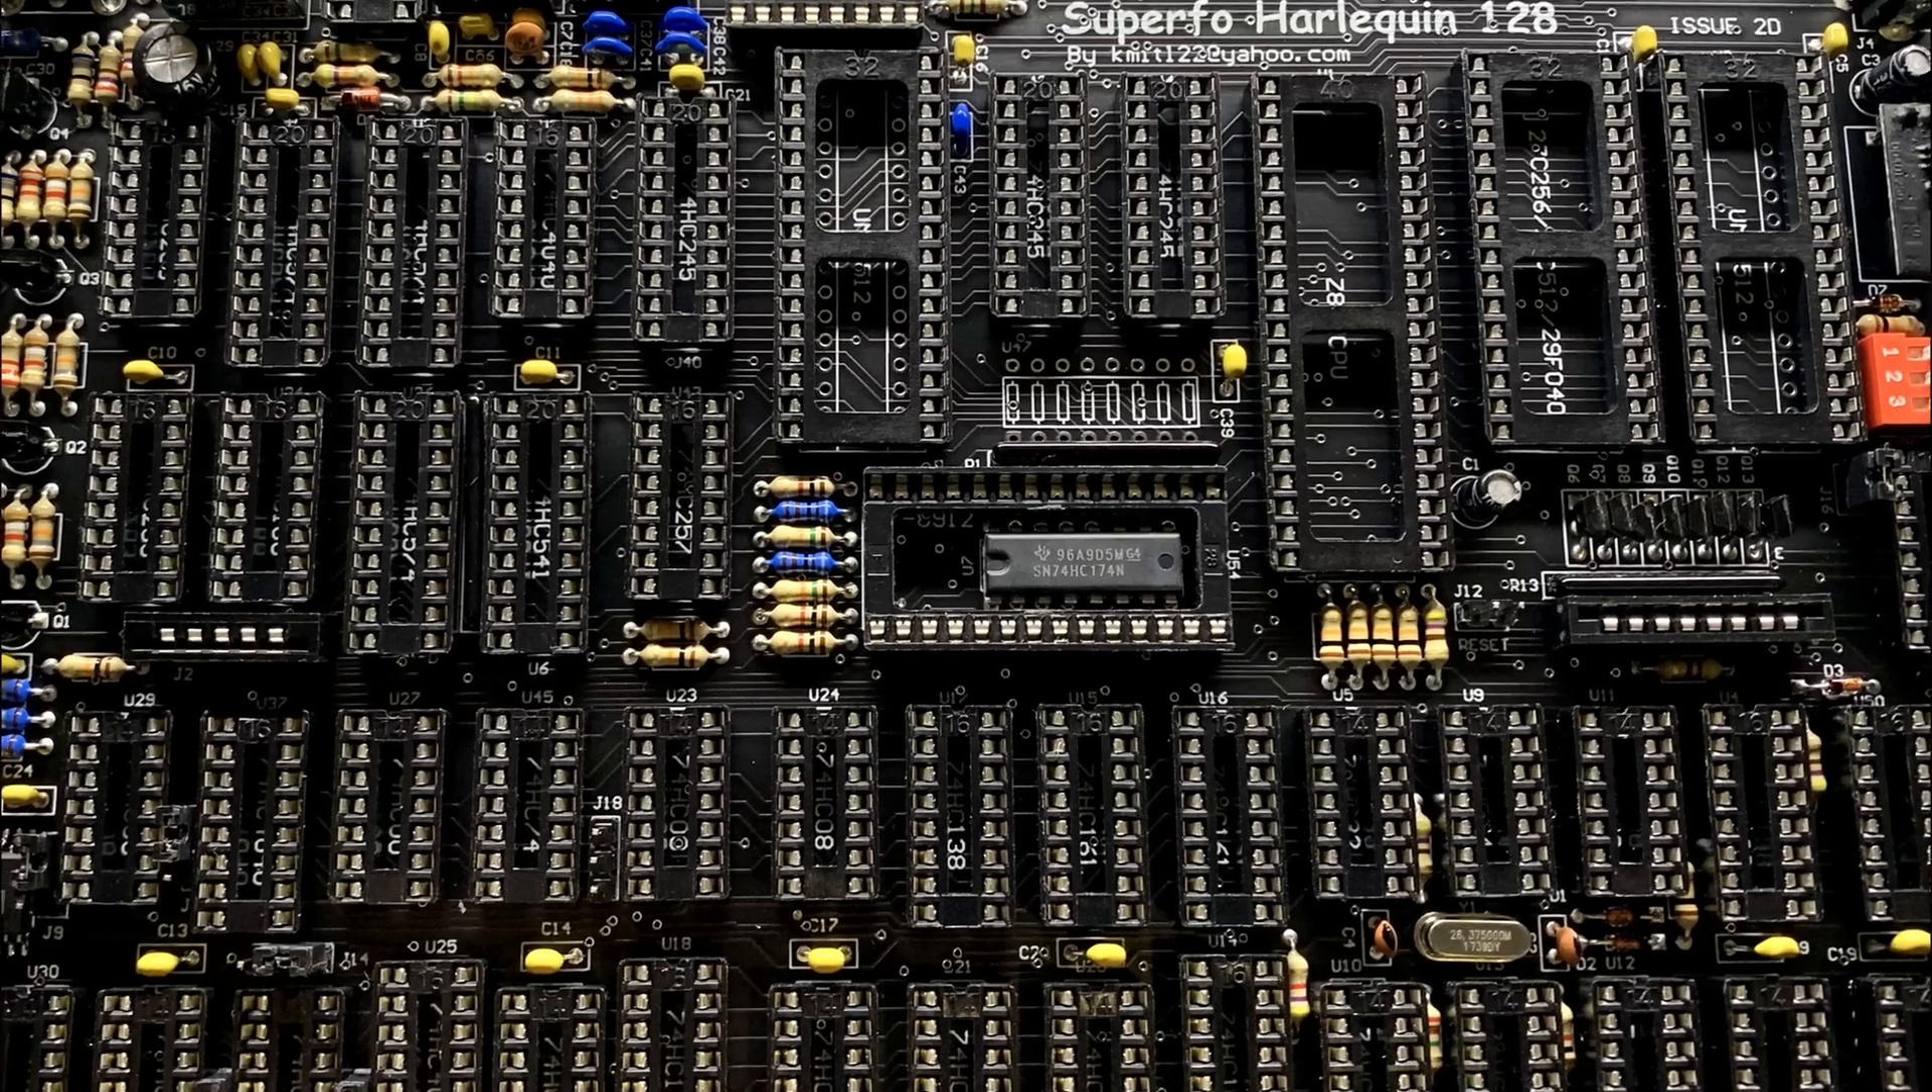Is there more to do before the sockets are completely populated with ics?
Yes.